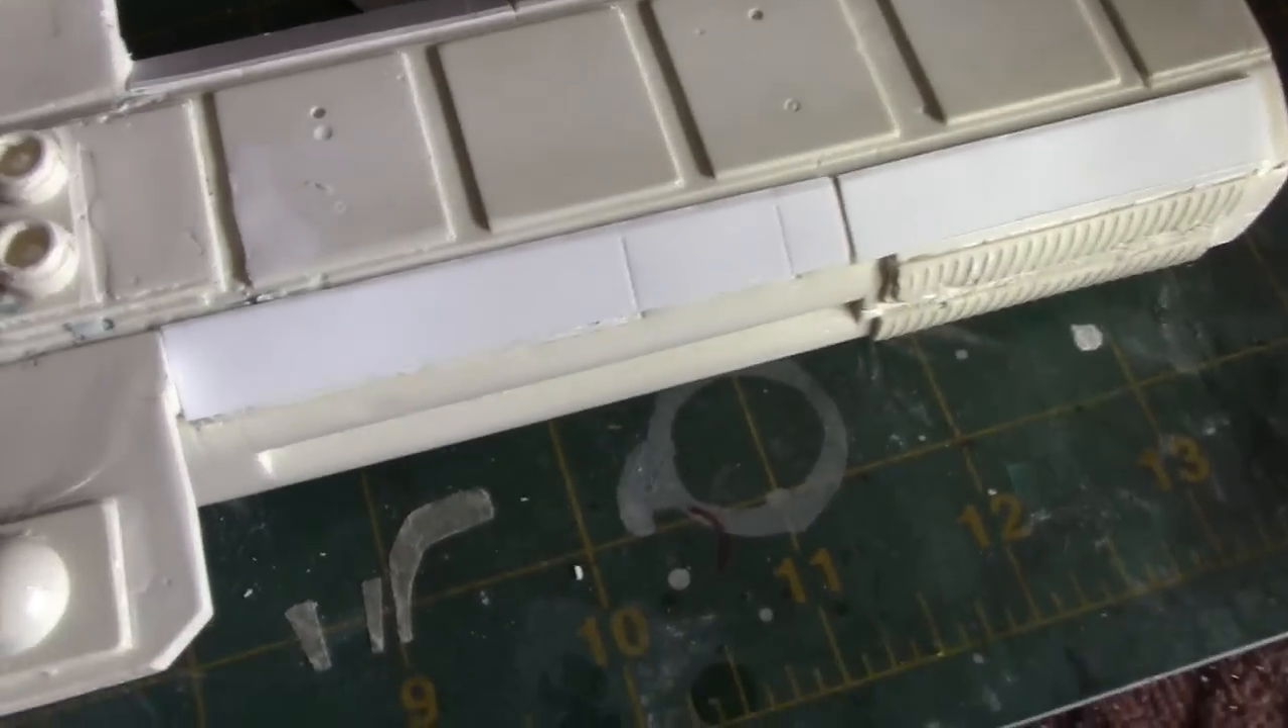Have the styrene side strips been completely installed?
Yes.